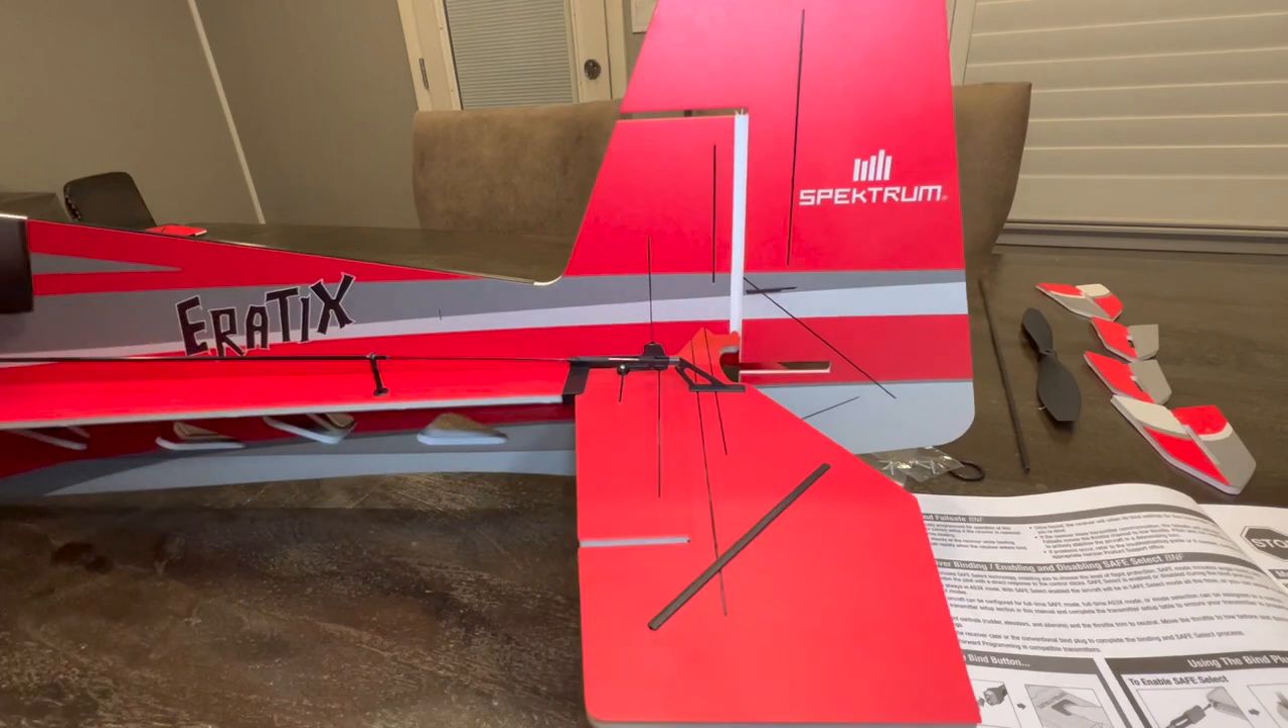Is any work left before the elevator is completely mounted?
No.